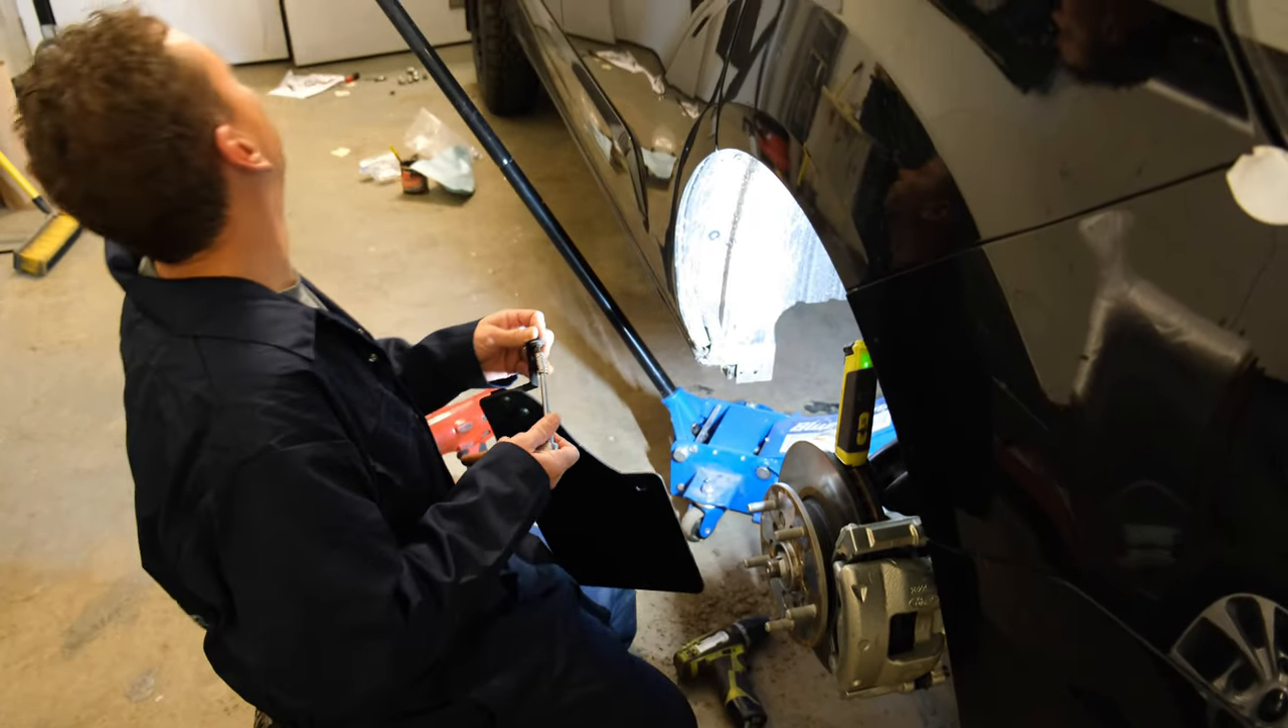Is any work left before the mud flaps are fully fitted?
Yes.